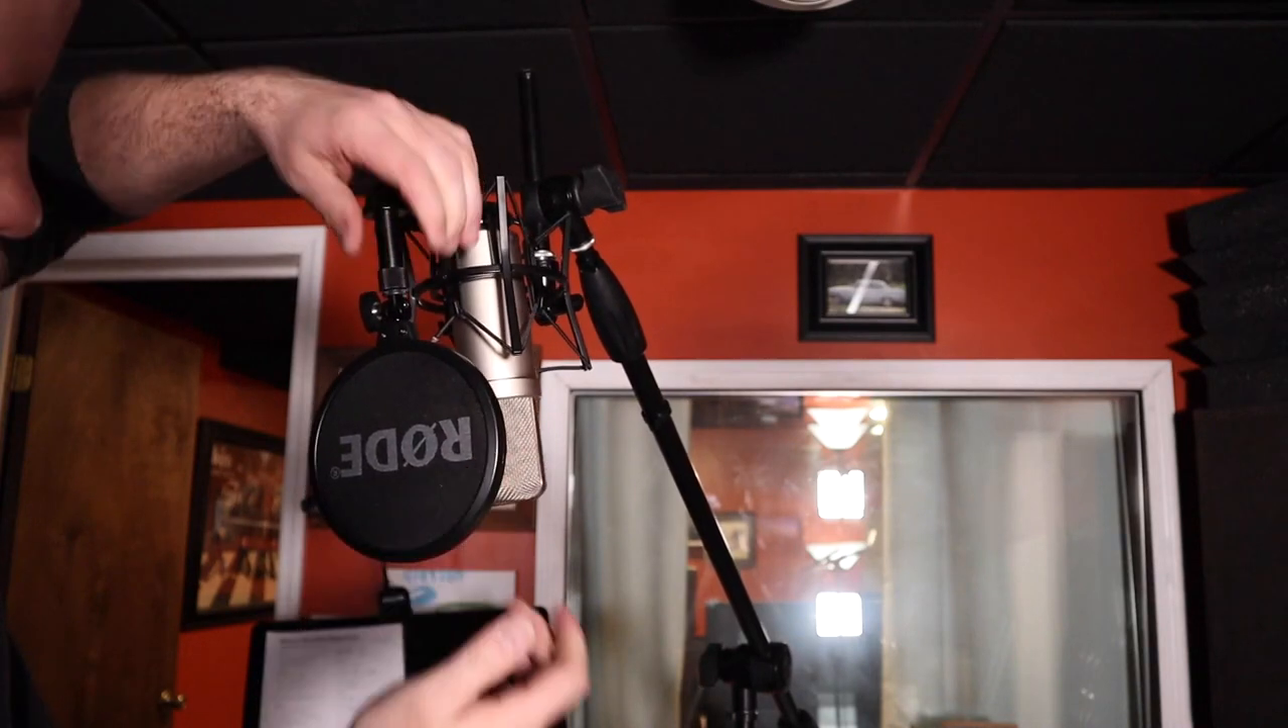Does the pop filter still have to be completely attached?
No.